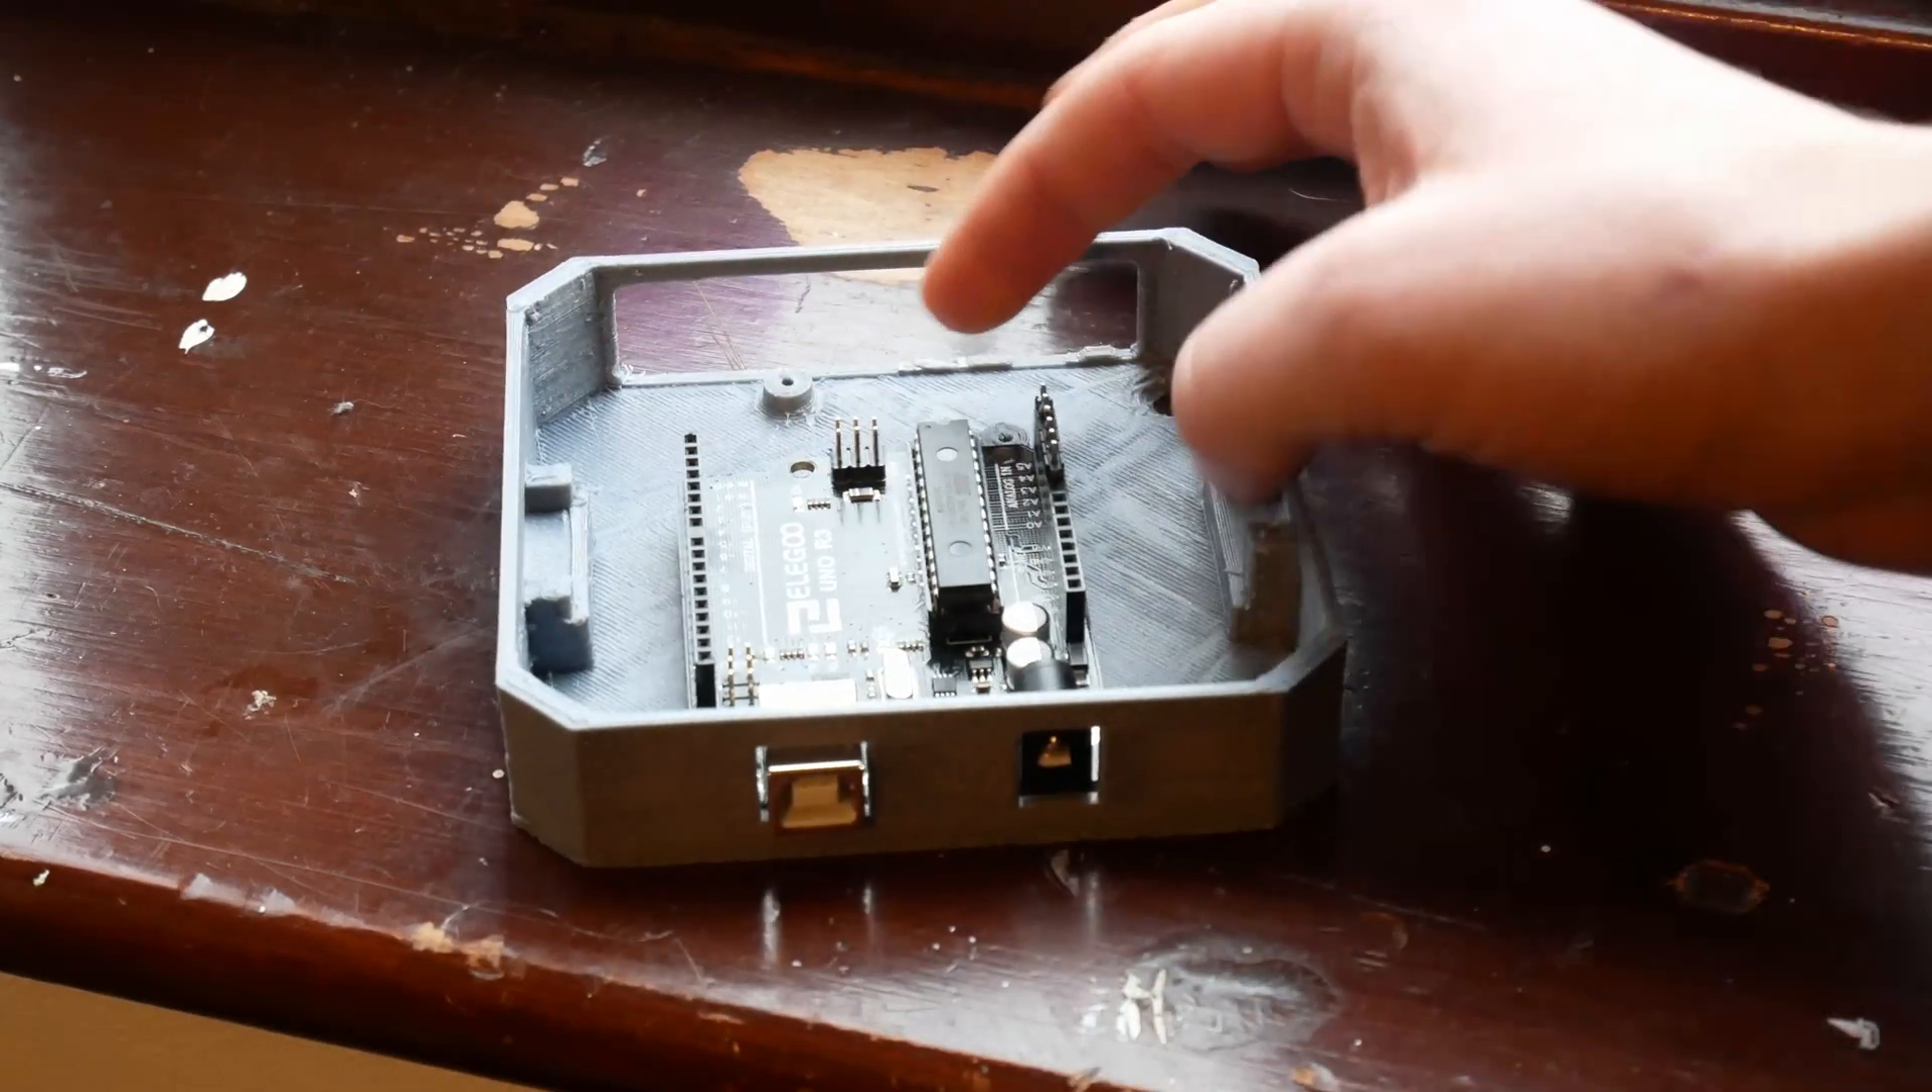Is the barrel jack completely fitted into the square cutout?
Yes.